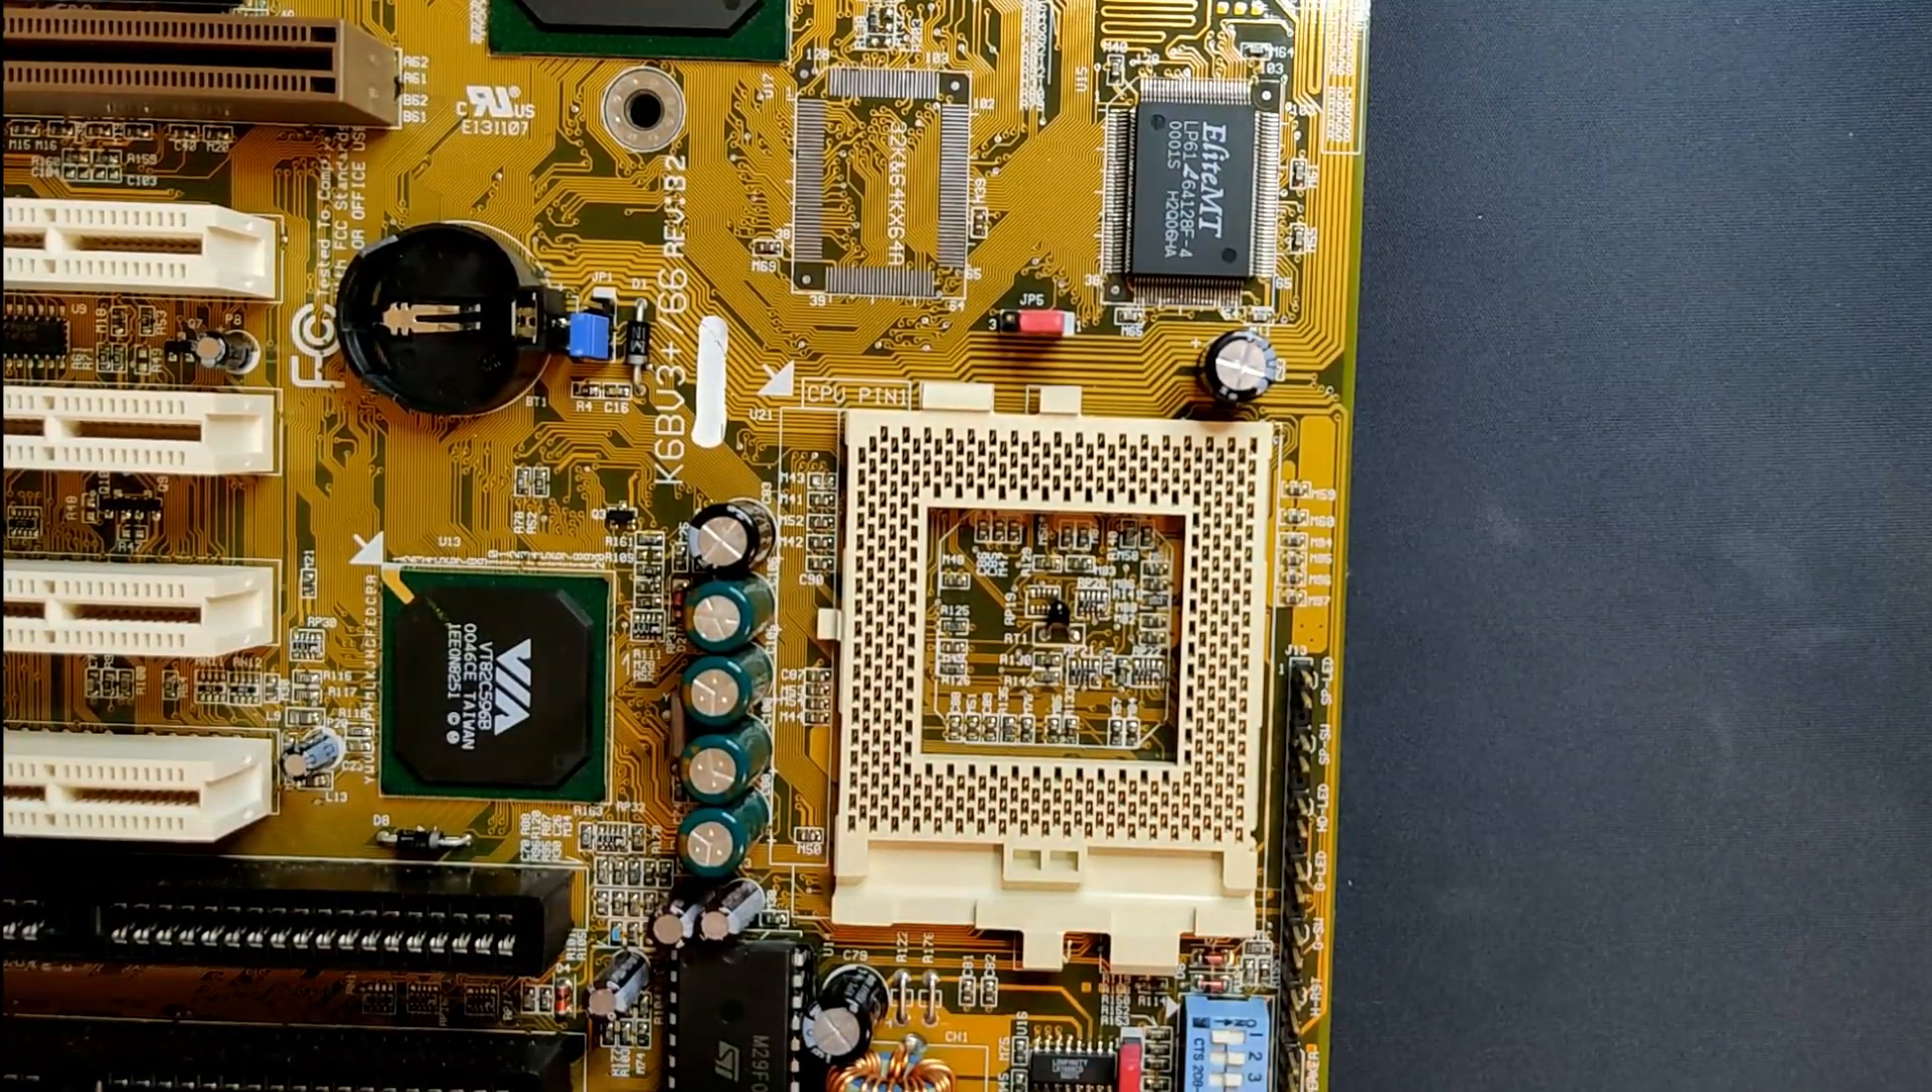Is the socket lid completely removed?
Yes.